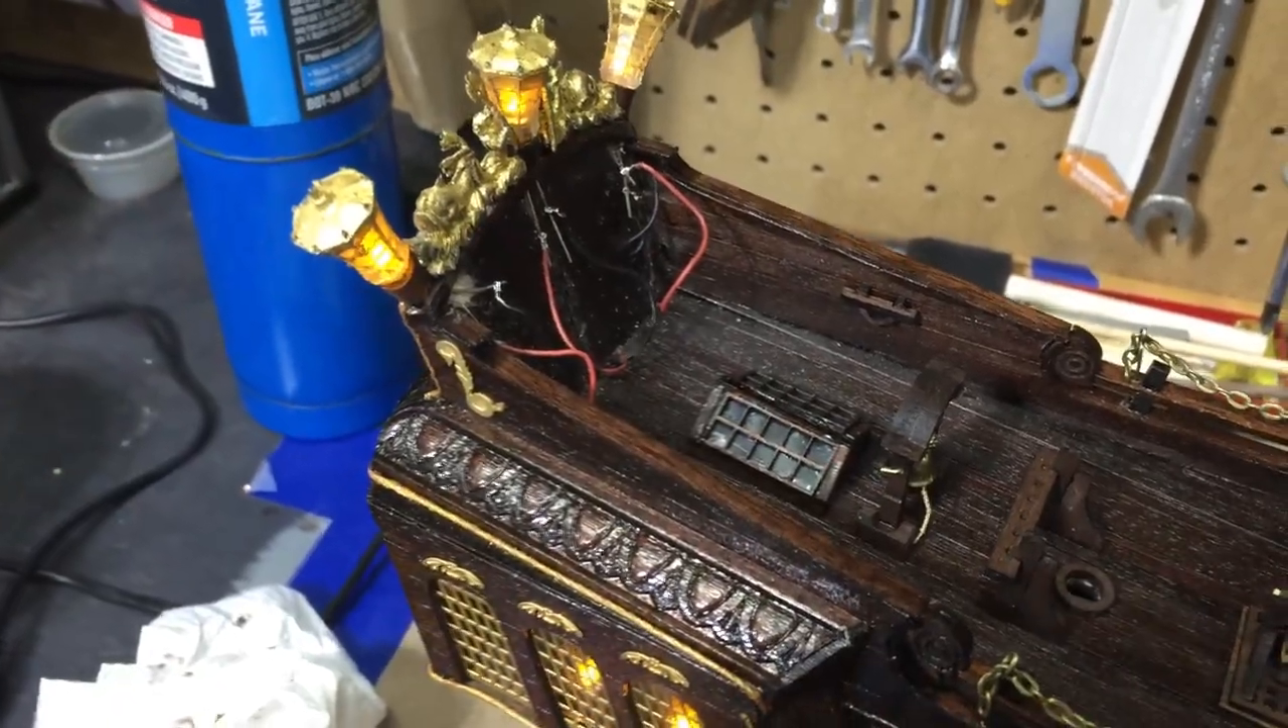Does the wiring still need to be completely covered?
Yes.